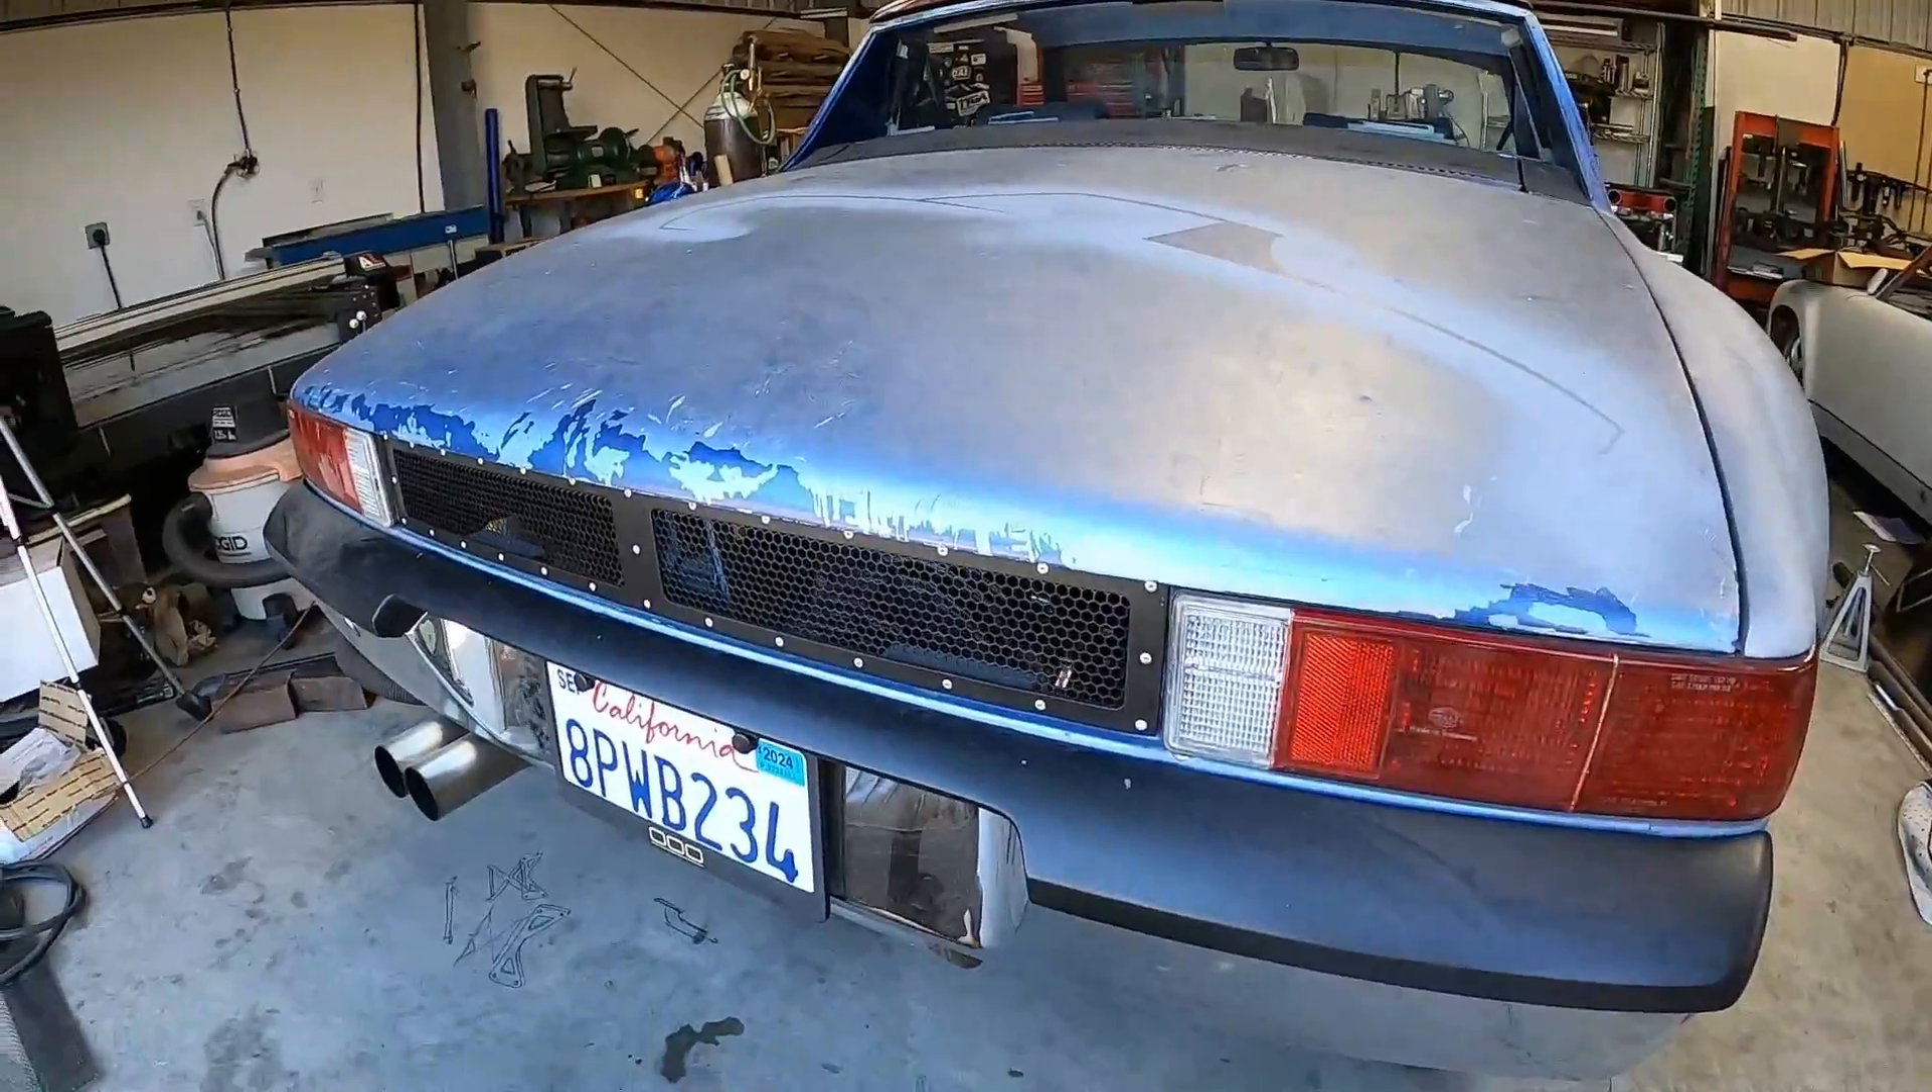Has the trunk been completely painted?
No.